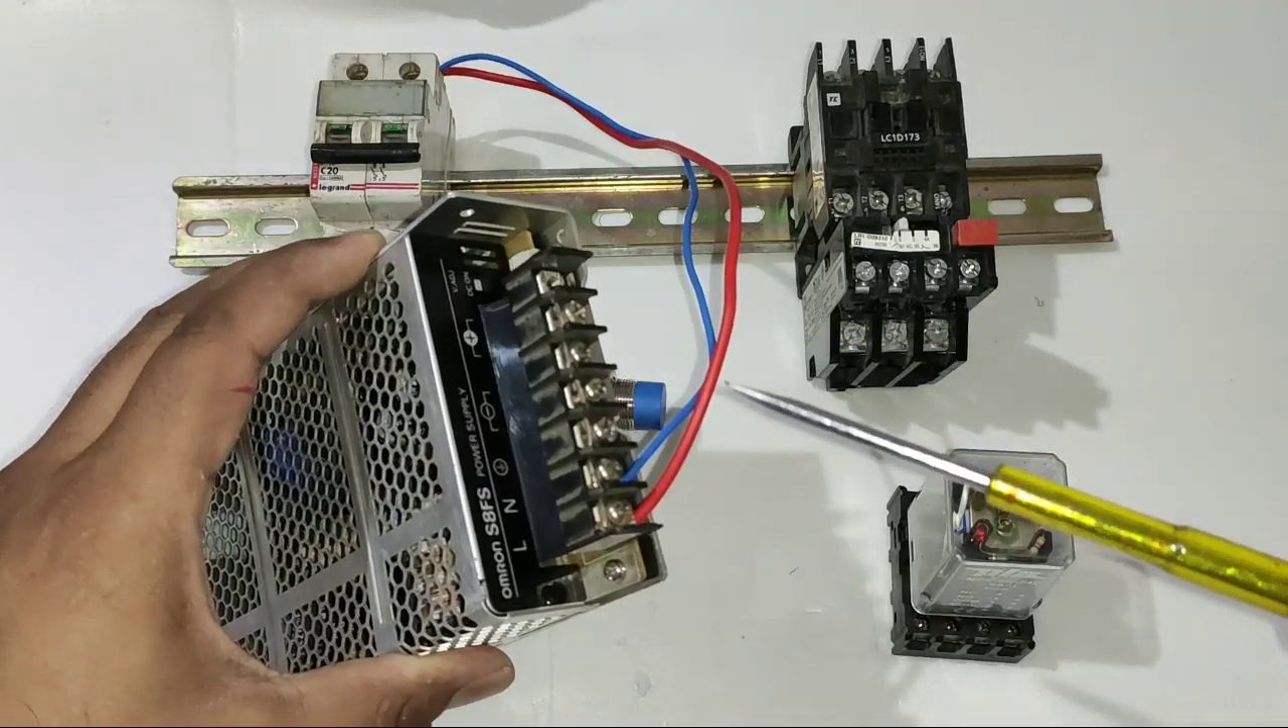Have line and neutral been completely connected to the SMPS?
Yes.